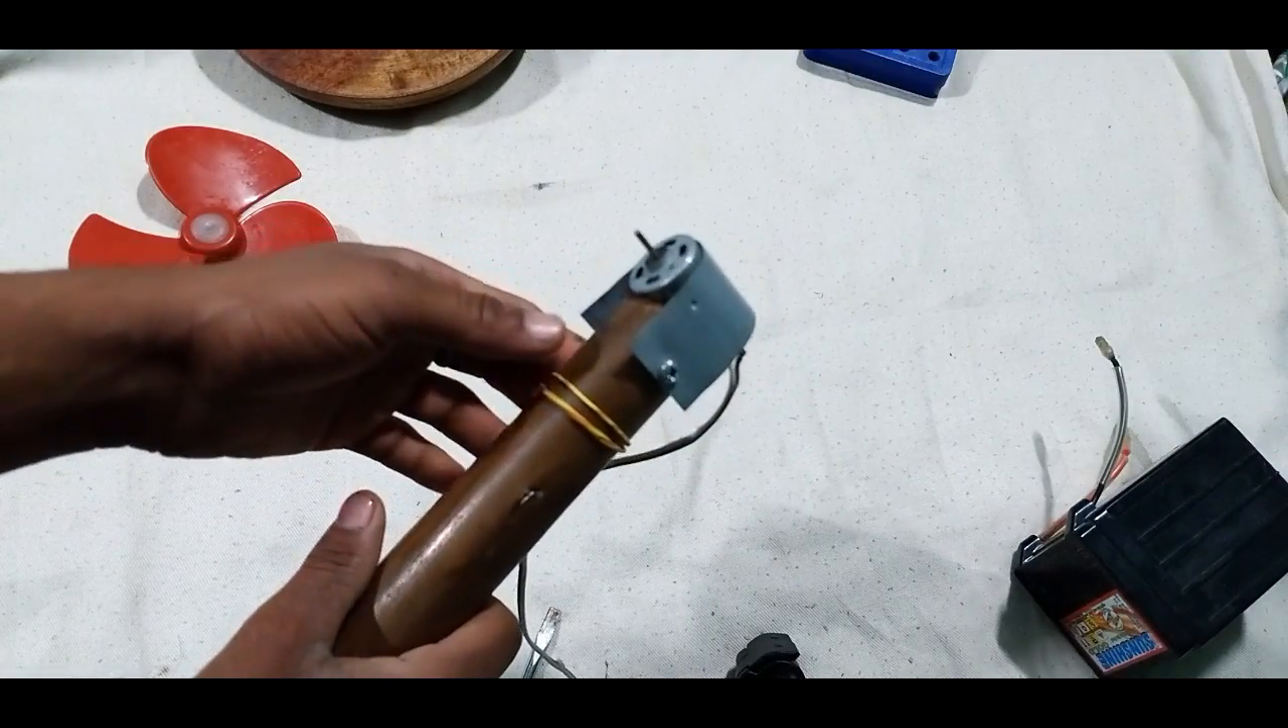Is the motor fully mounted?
Yes.